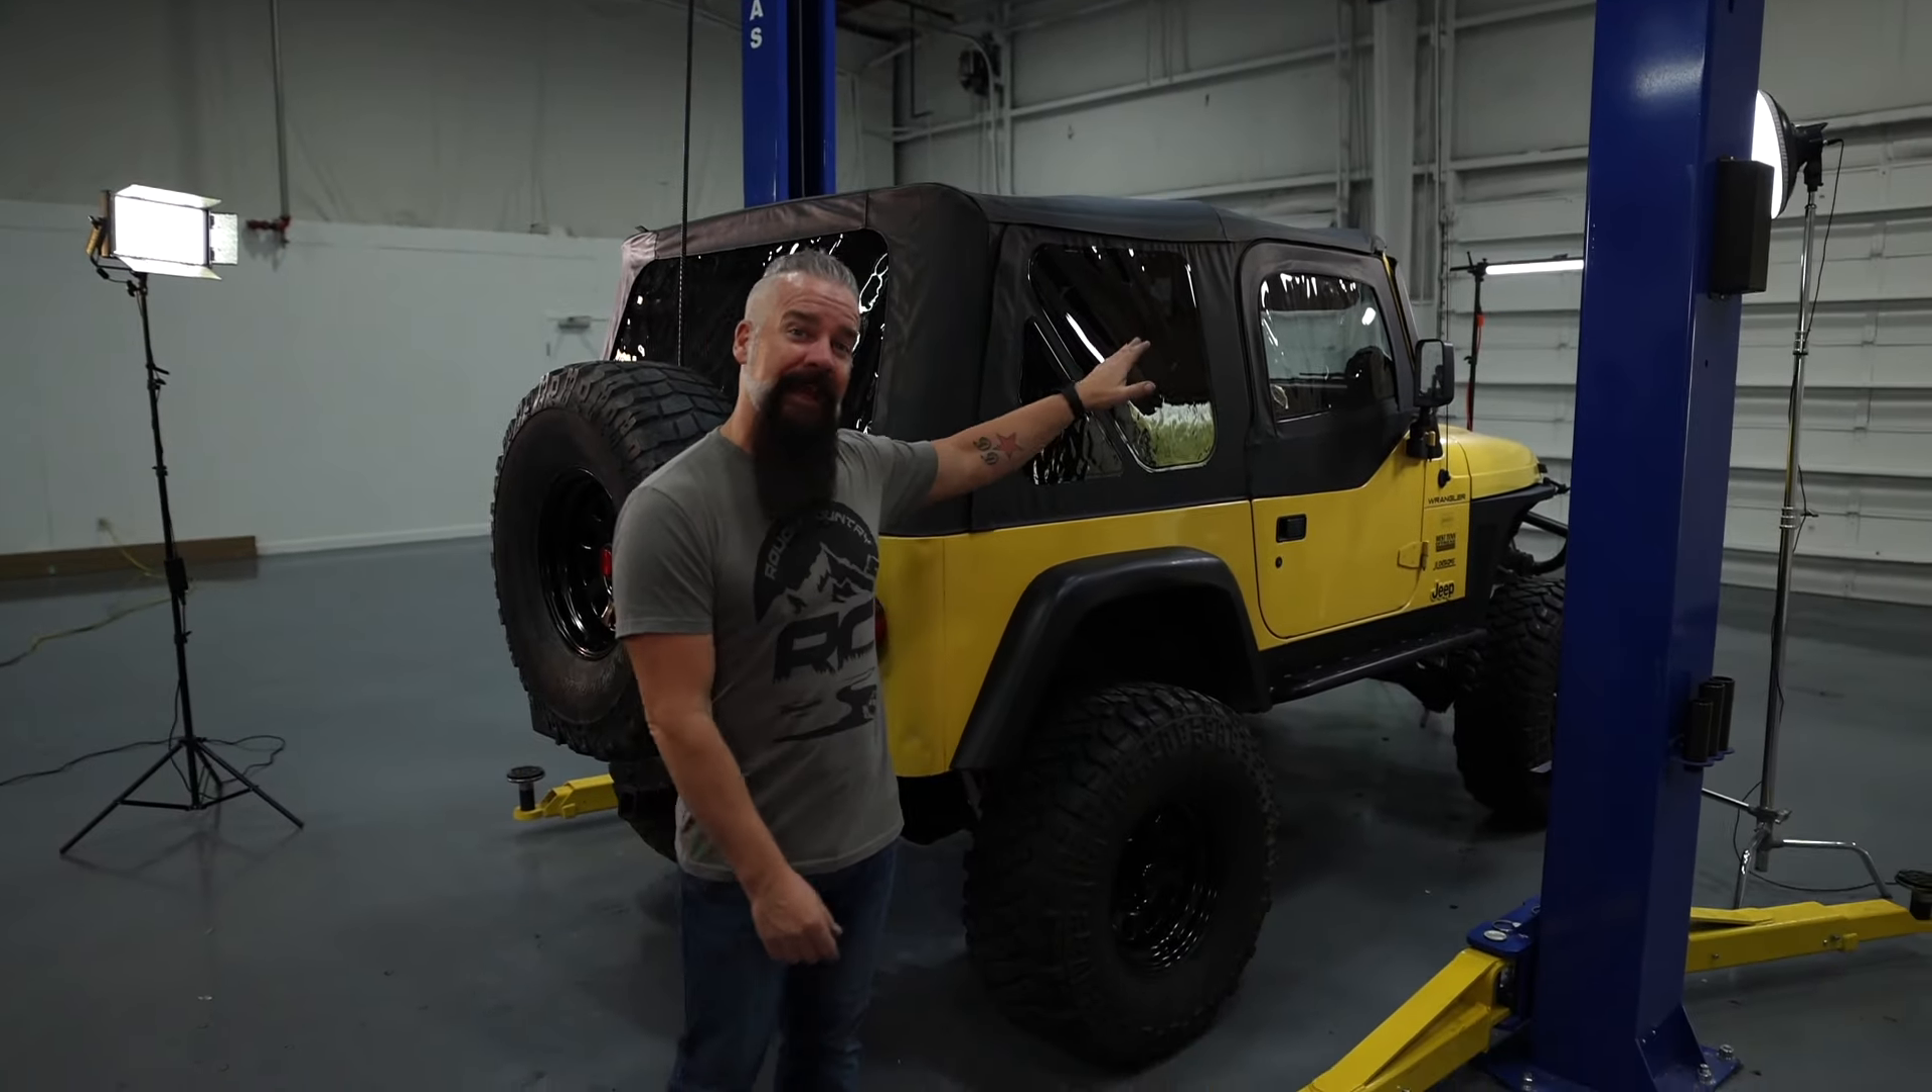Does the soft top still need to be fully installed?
No.